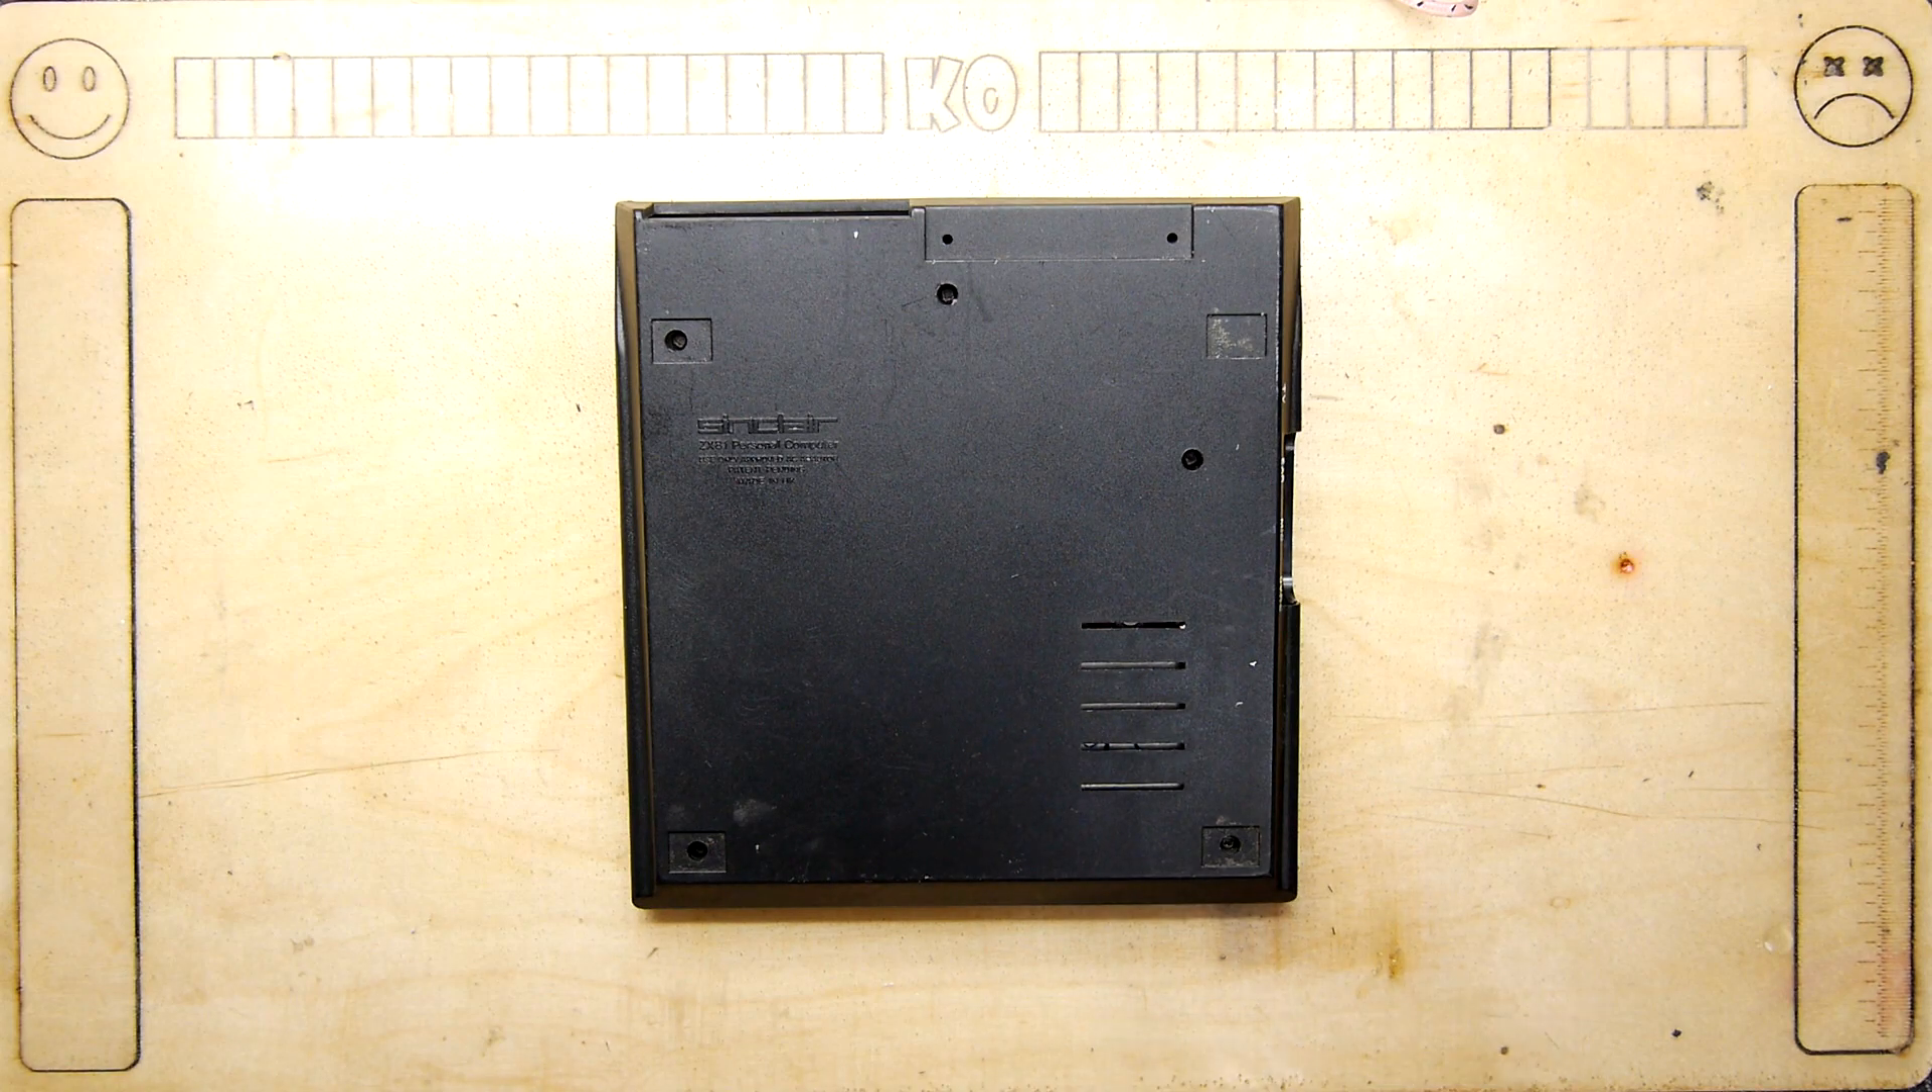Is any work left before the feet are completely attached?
Yes.